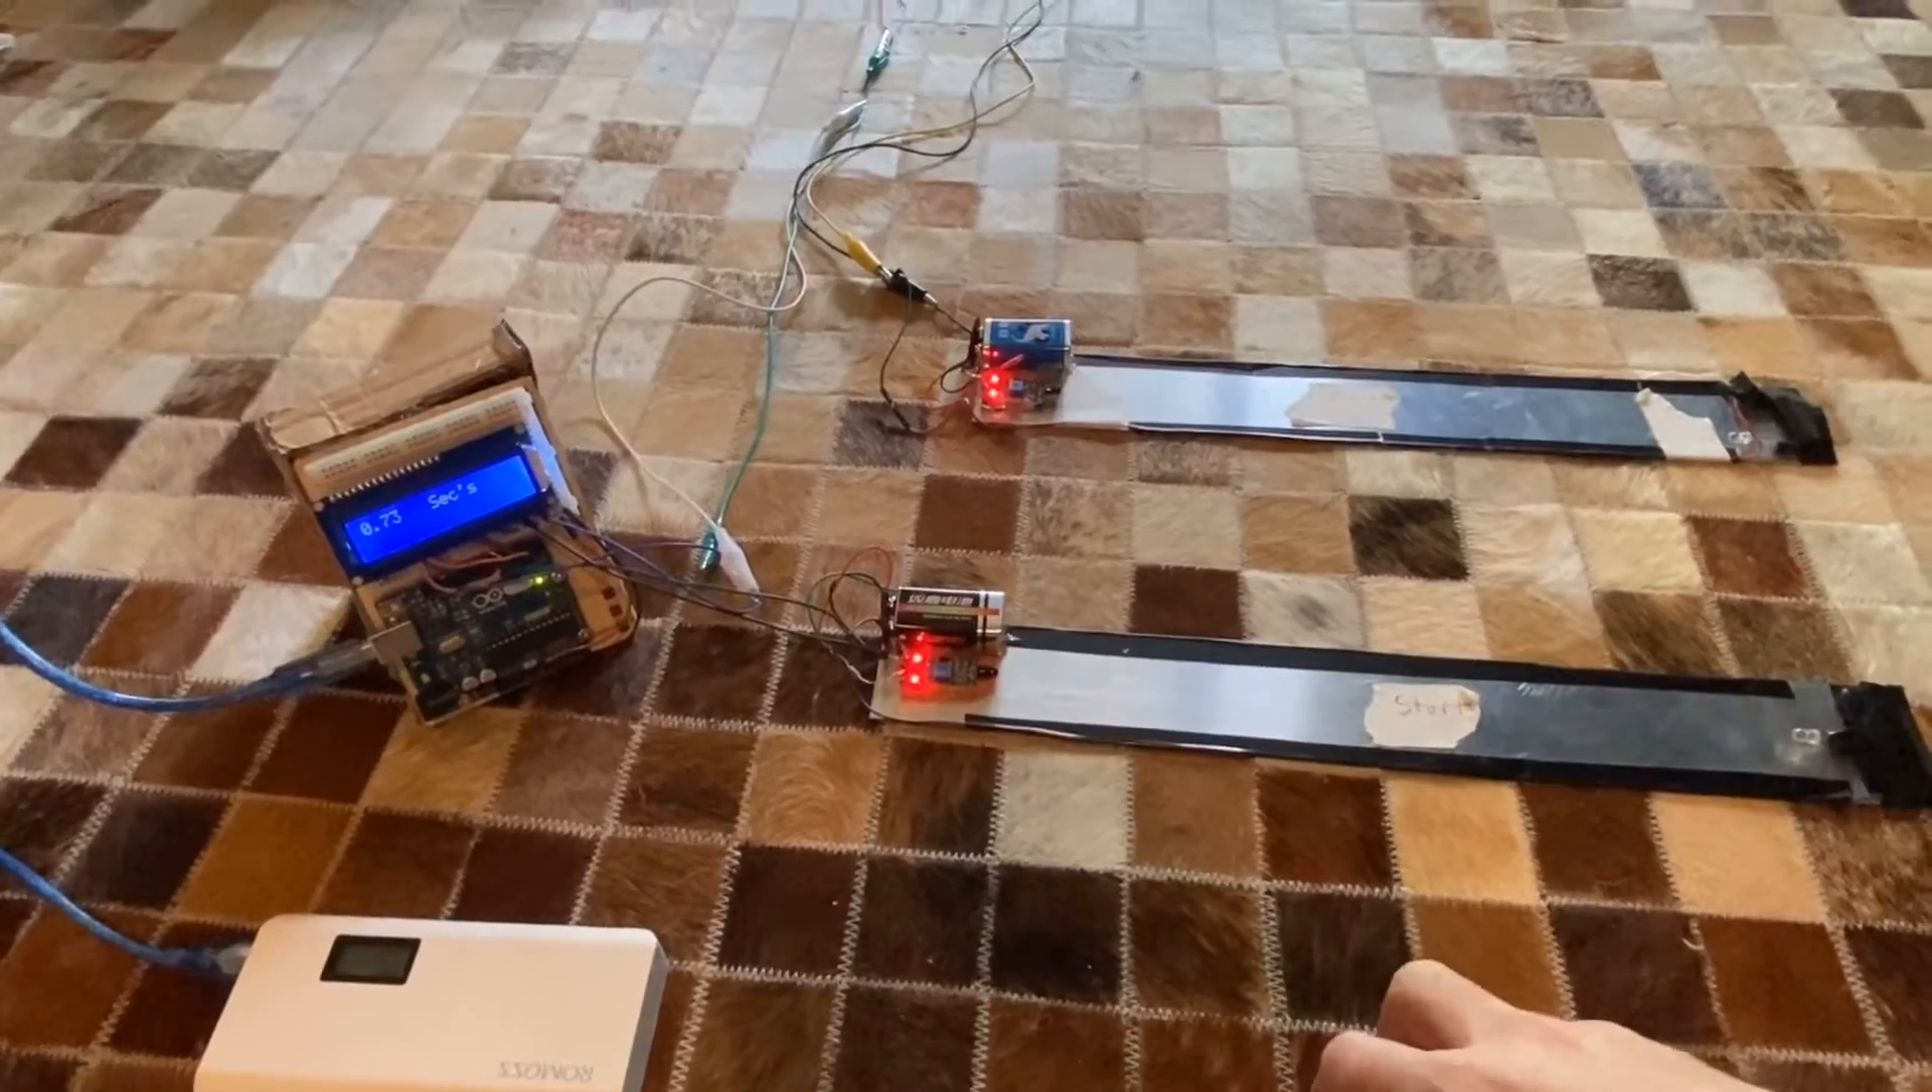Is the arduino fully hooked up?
Yes.